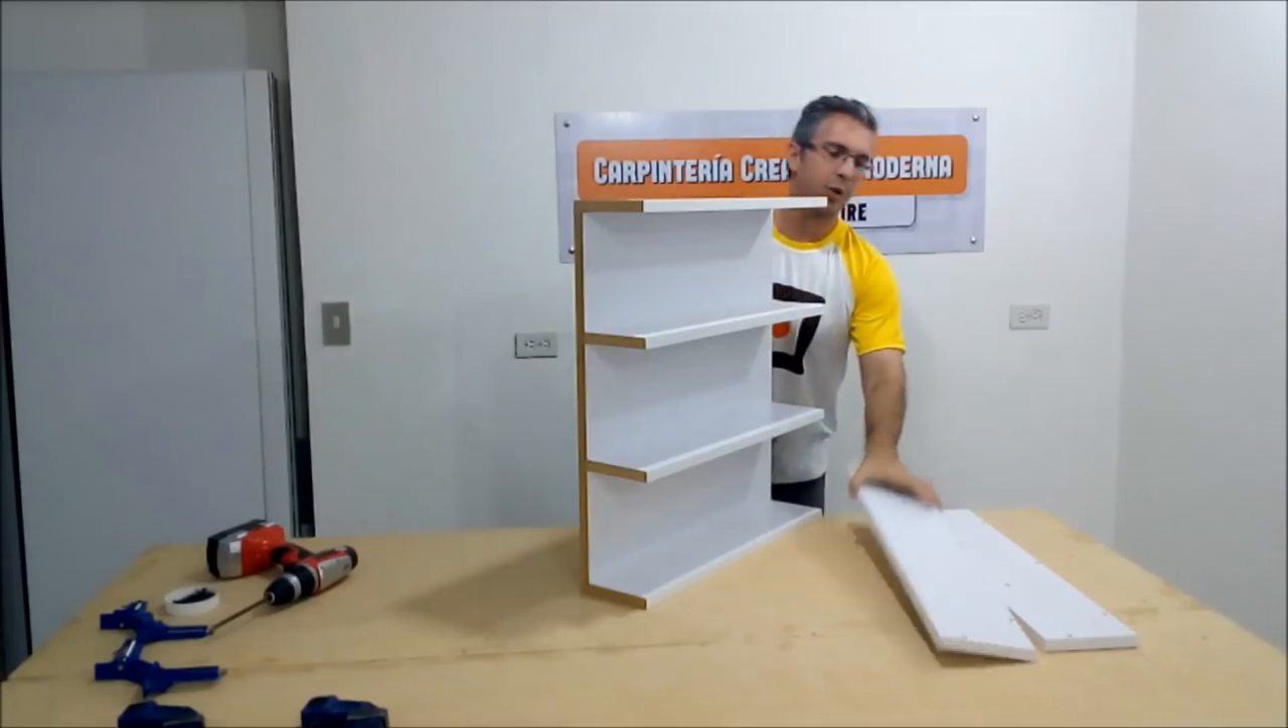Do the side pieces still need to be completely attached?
Yes.